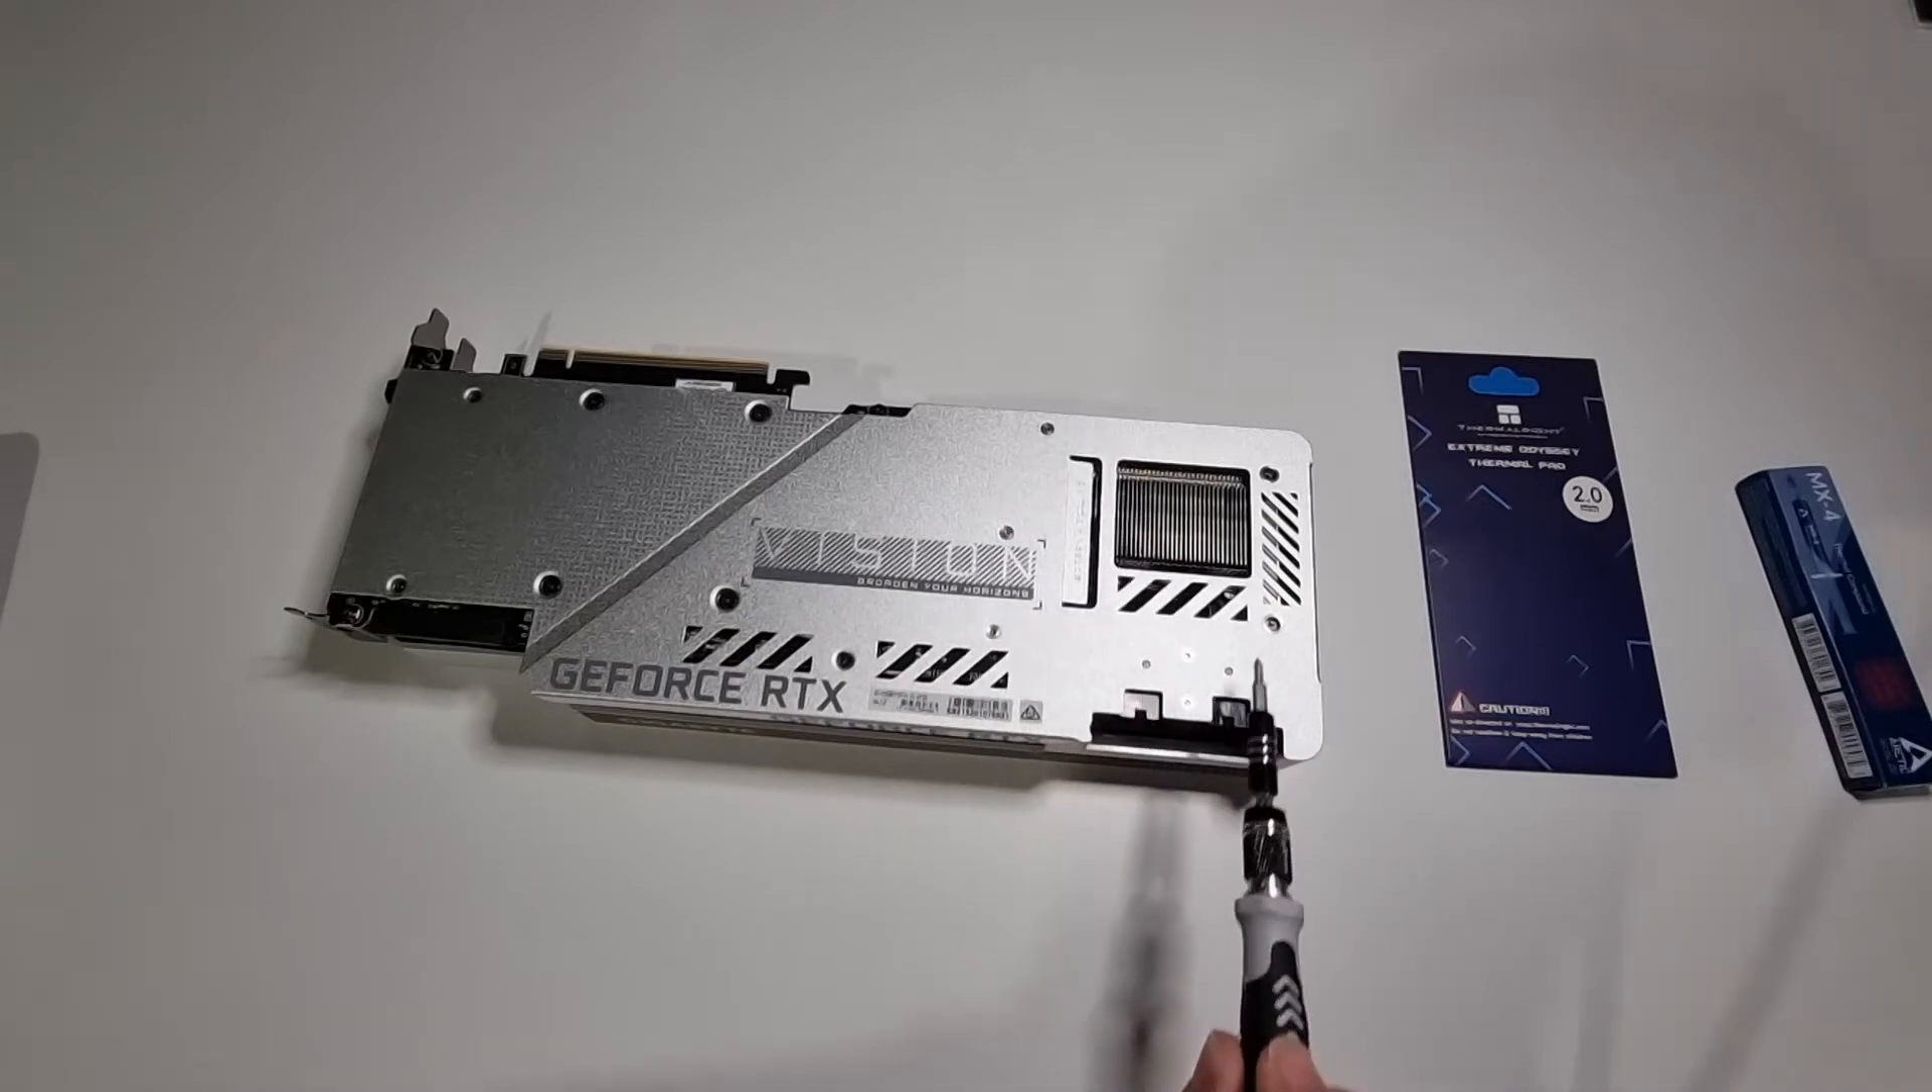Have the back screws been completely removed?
No.